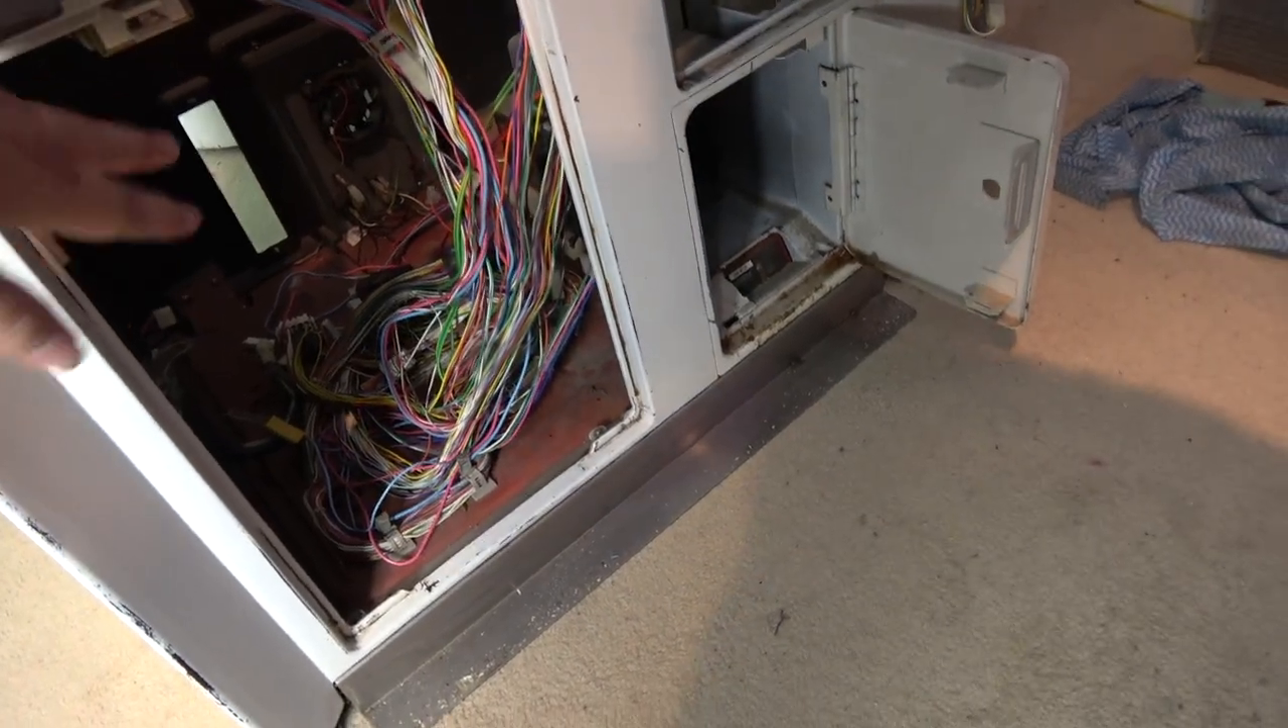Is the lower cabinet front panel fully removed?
Yes.